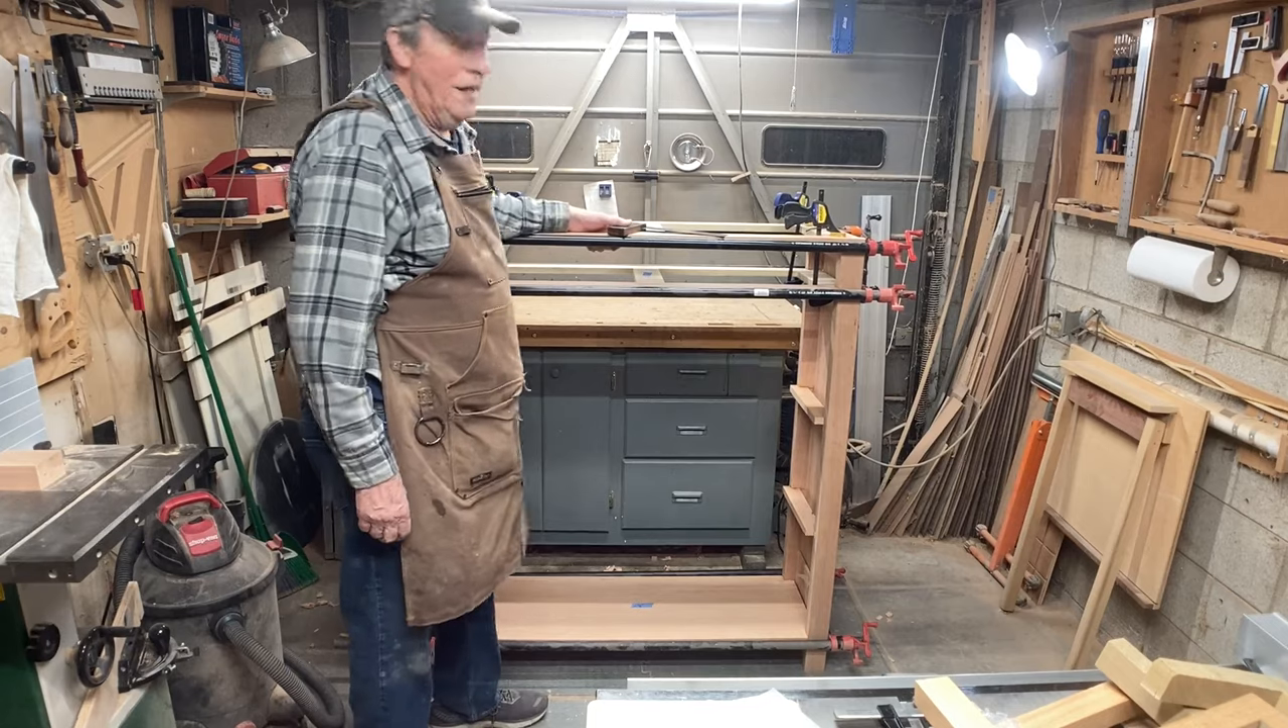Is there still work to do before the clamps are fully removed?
Yes.